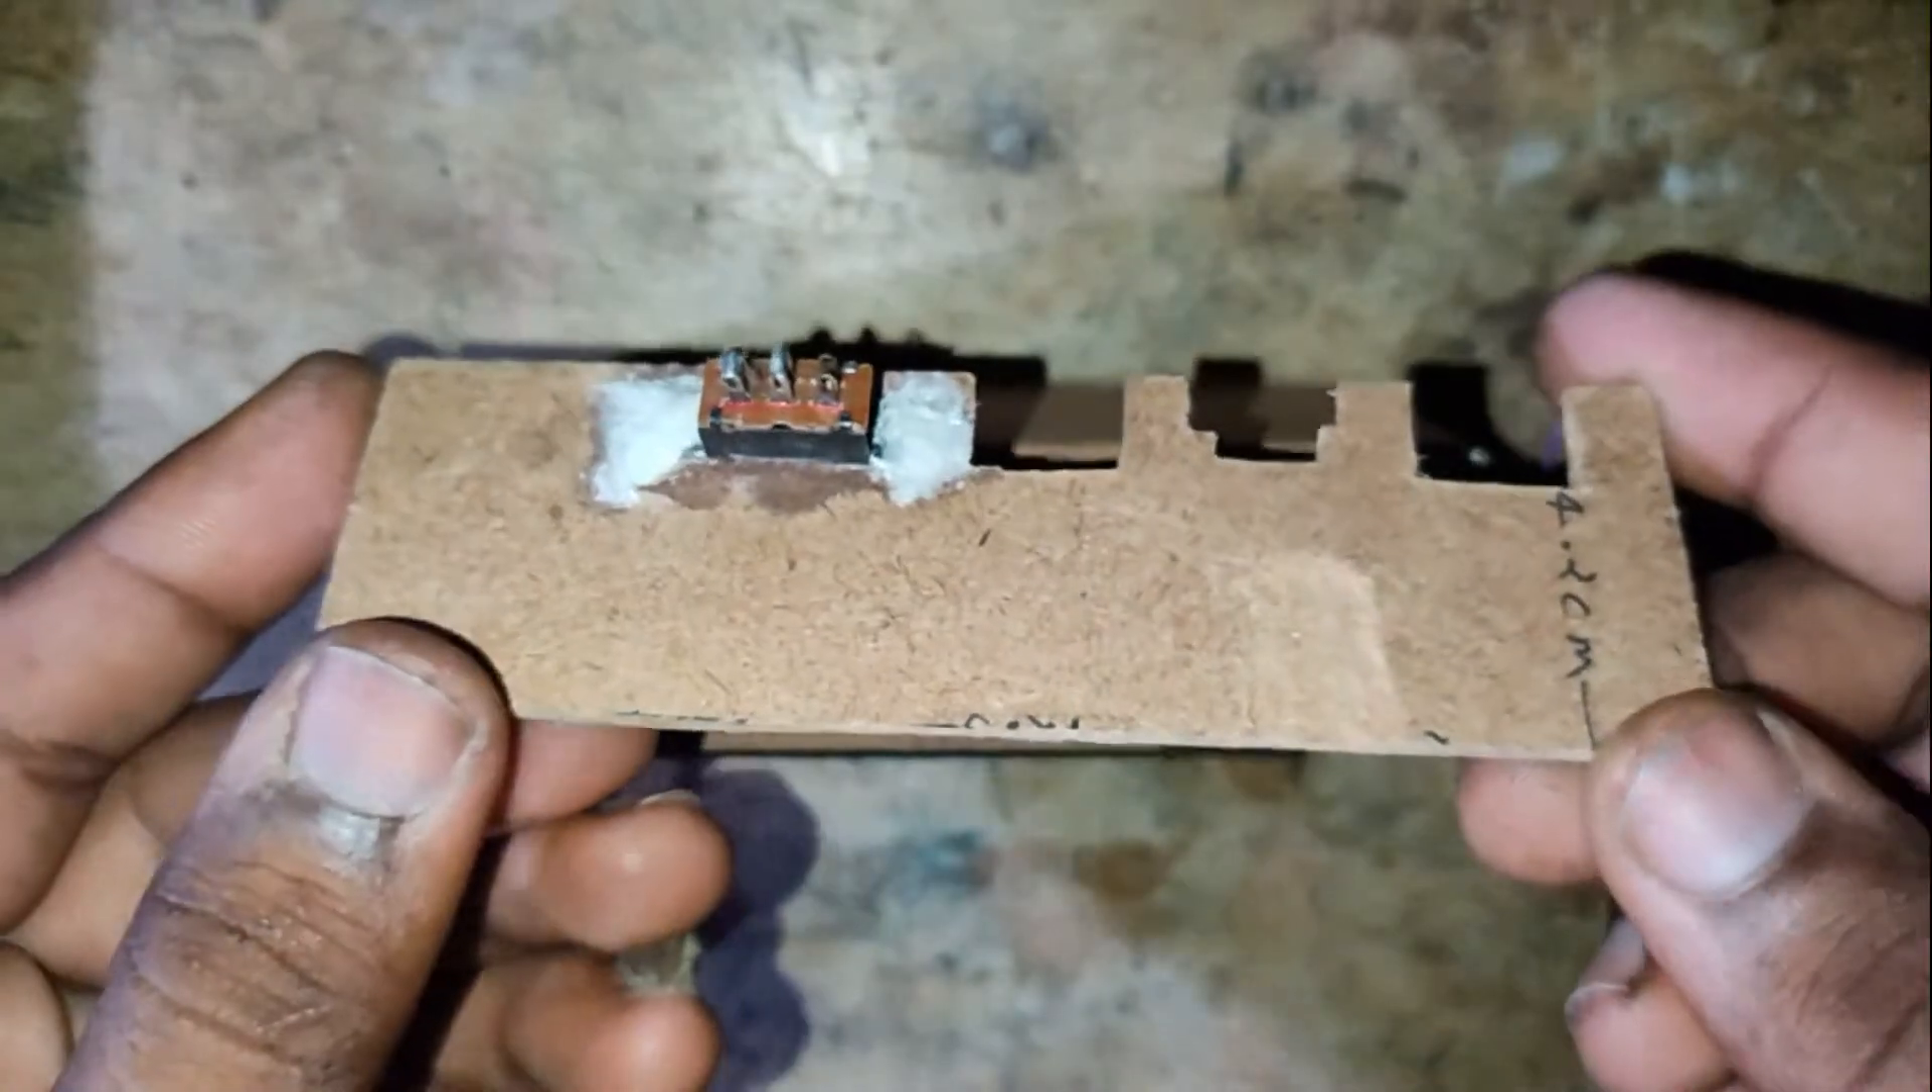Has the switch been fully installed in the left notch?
Yes.